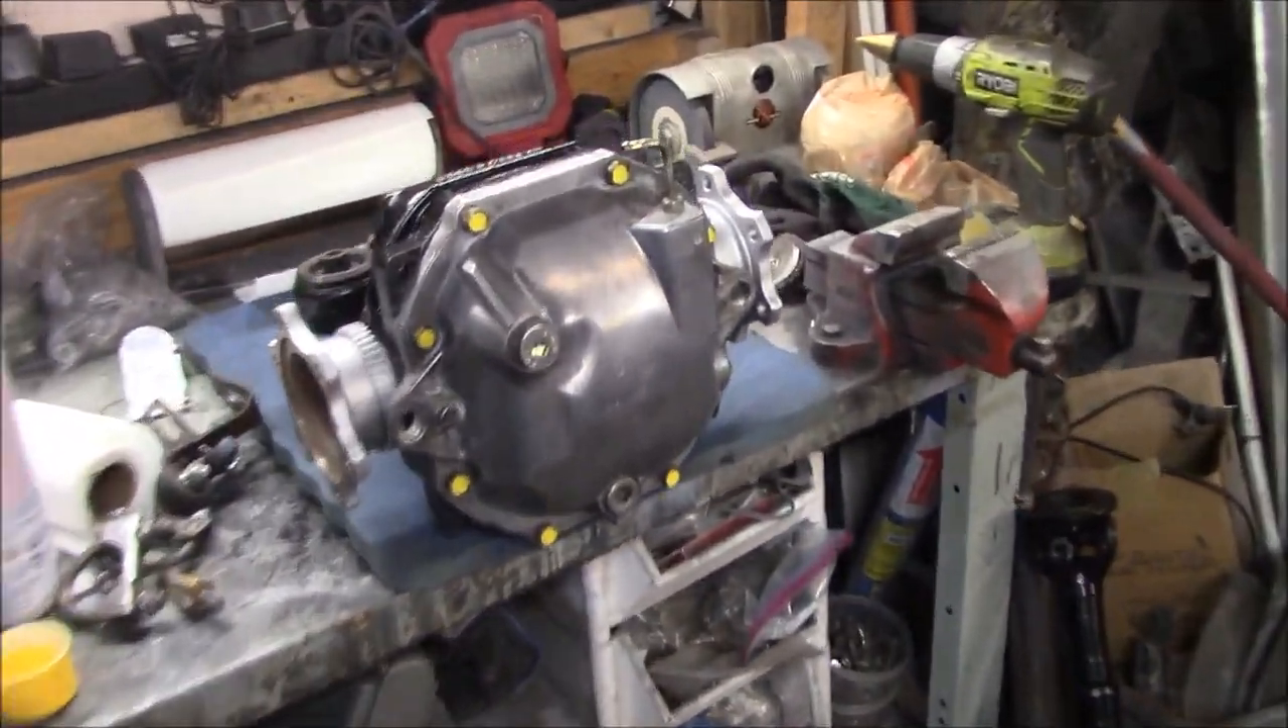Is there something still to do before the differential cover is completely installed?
No.